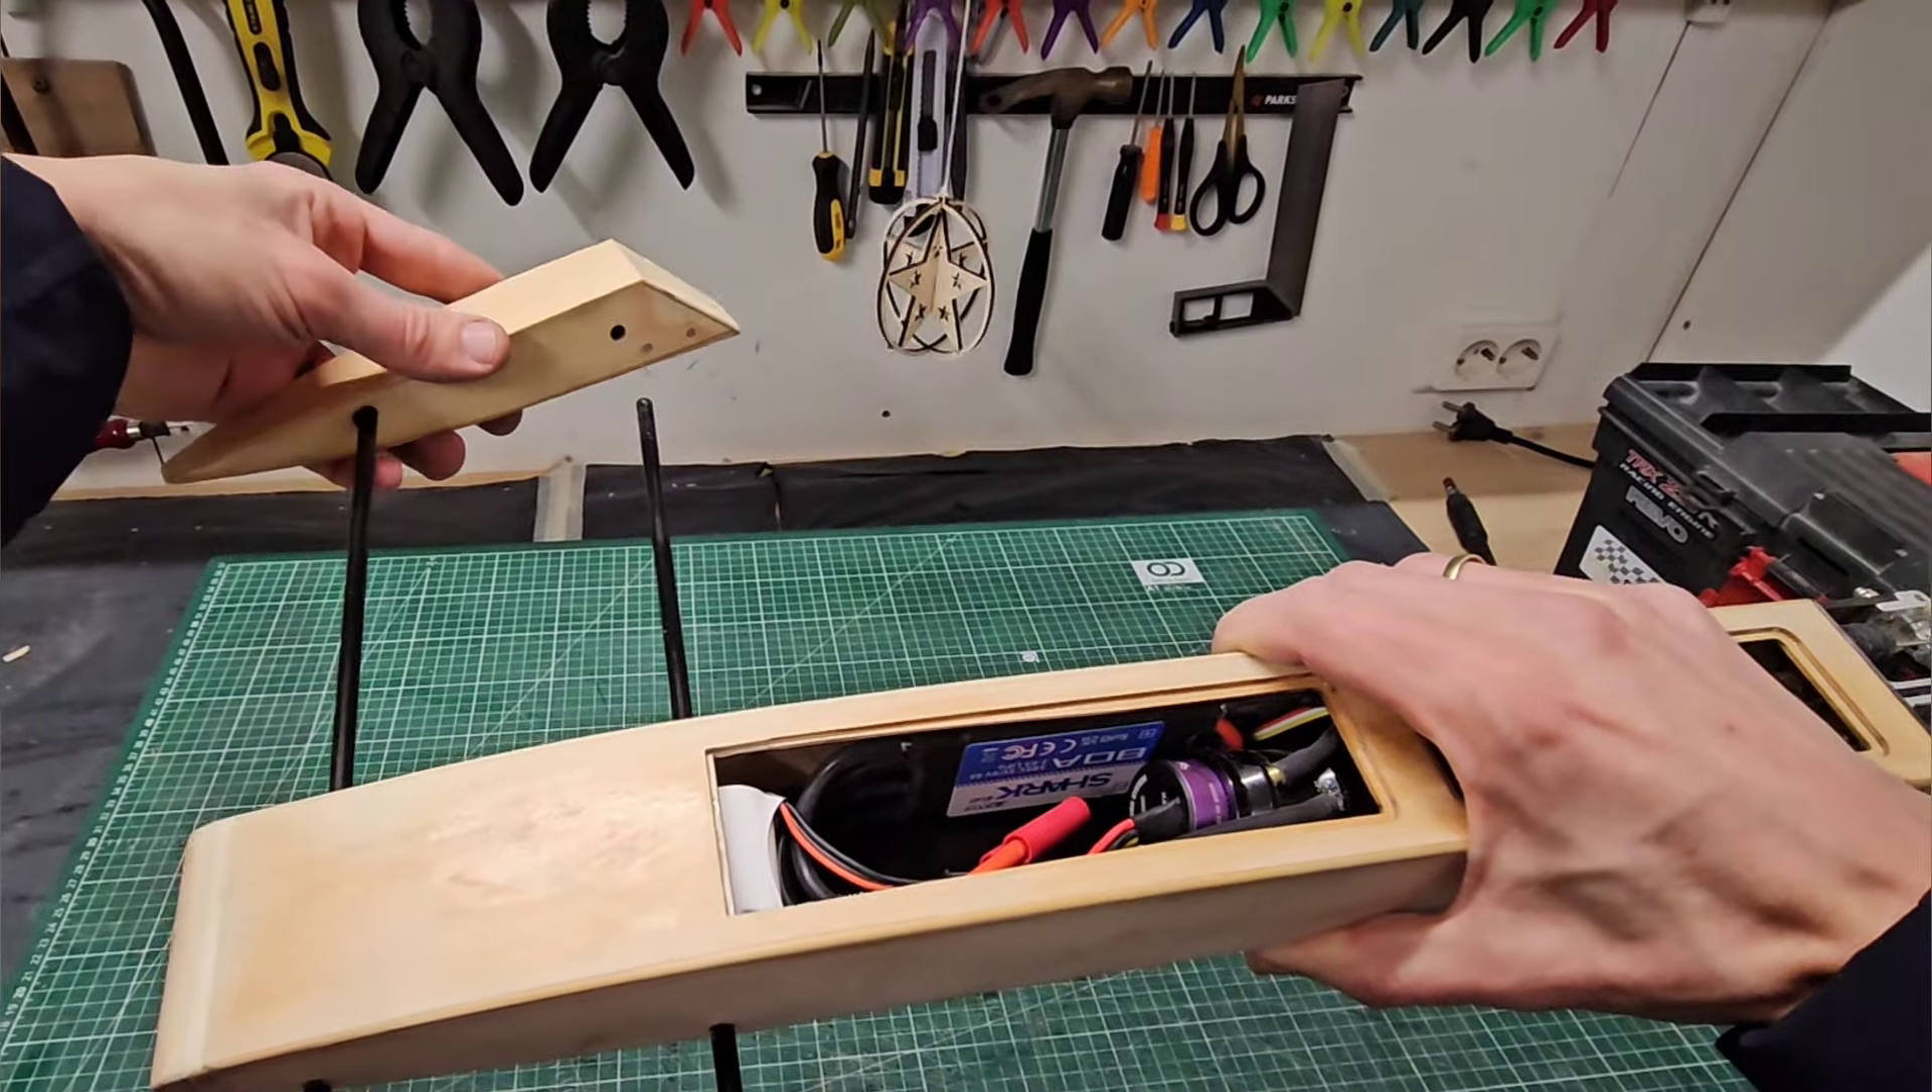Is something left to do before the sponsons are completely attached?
Yes.